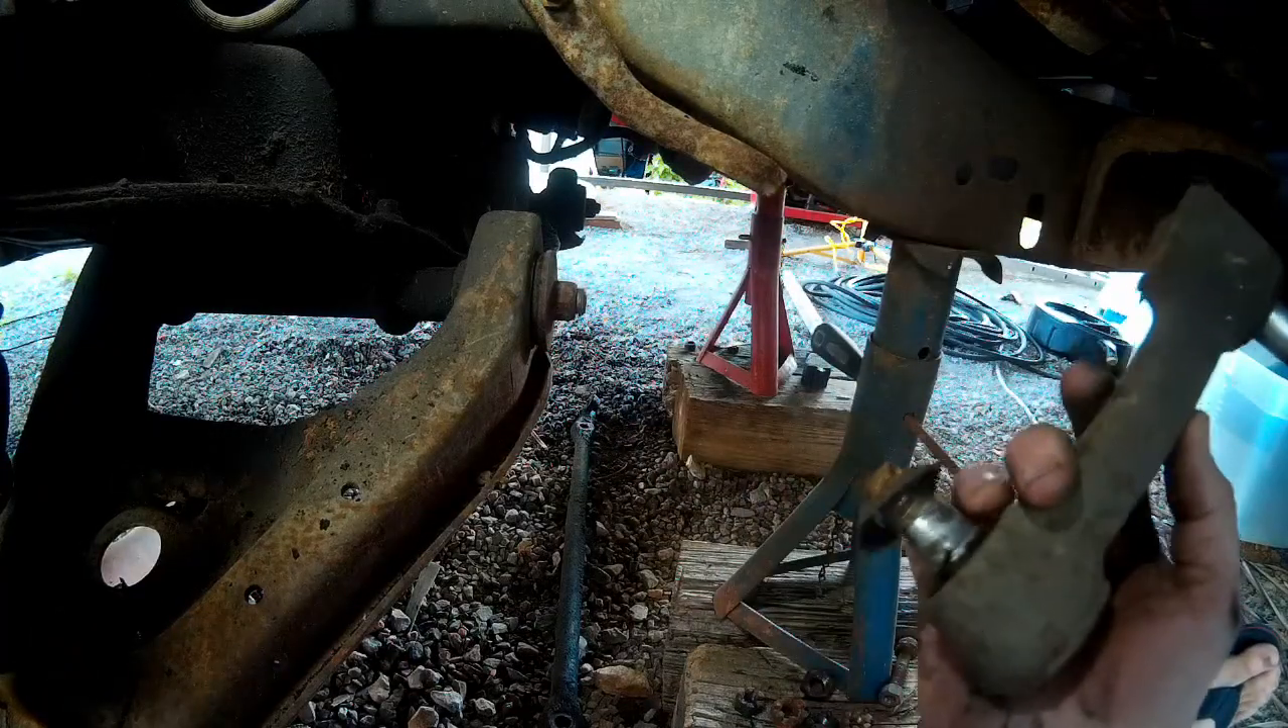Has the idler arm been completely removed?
Yes.